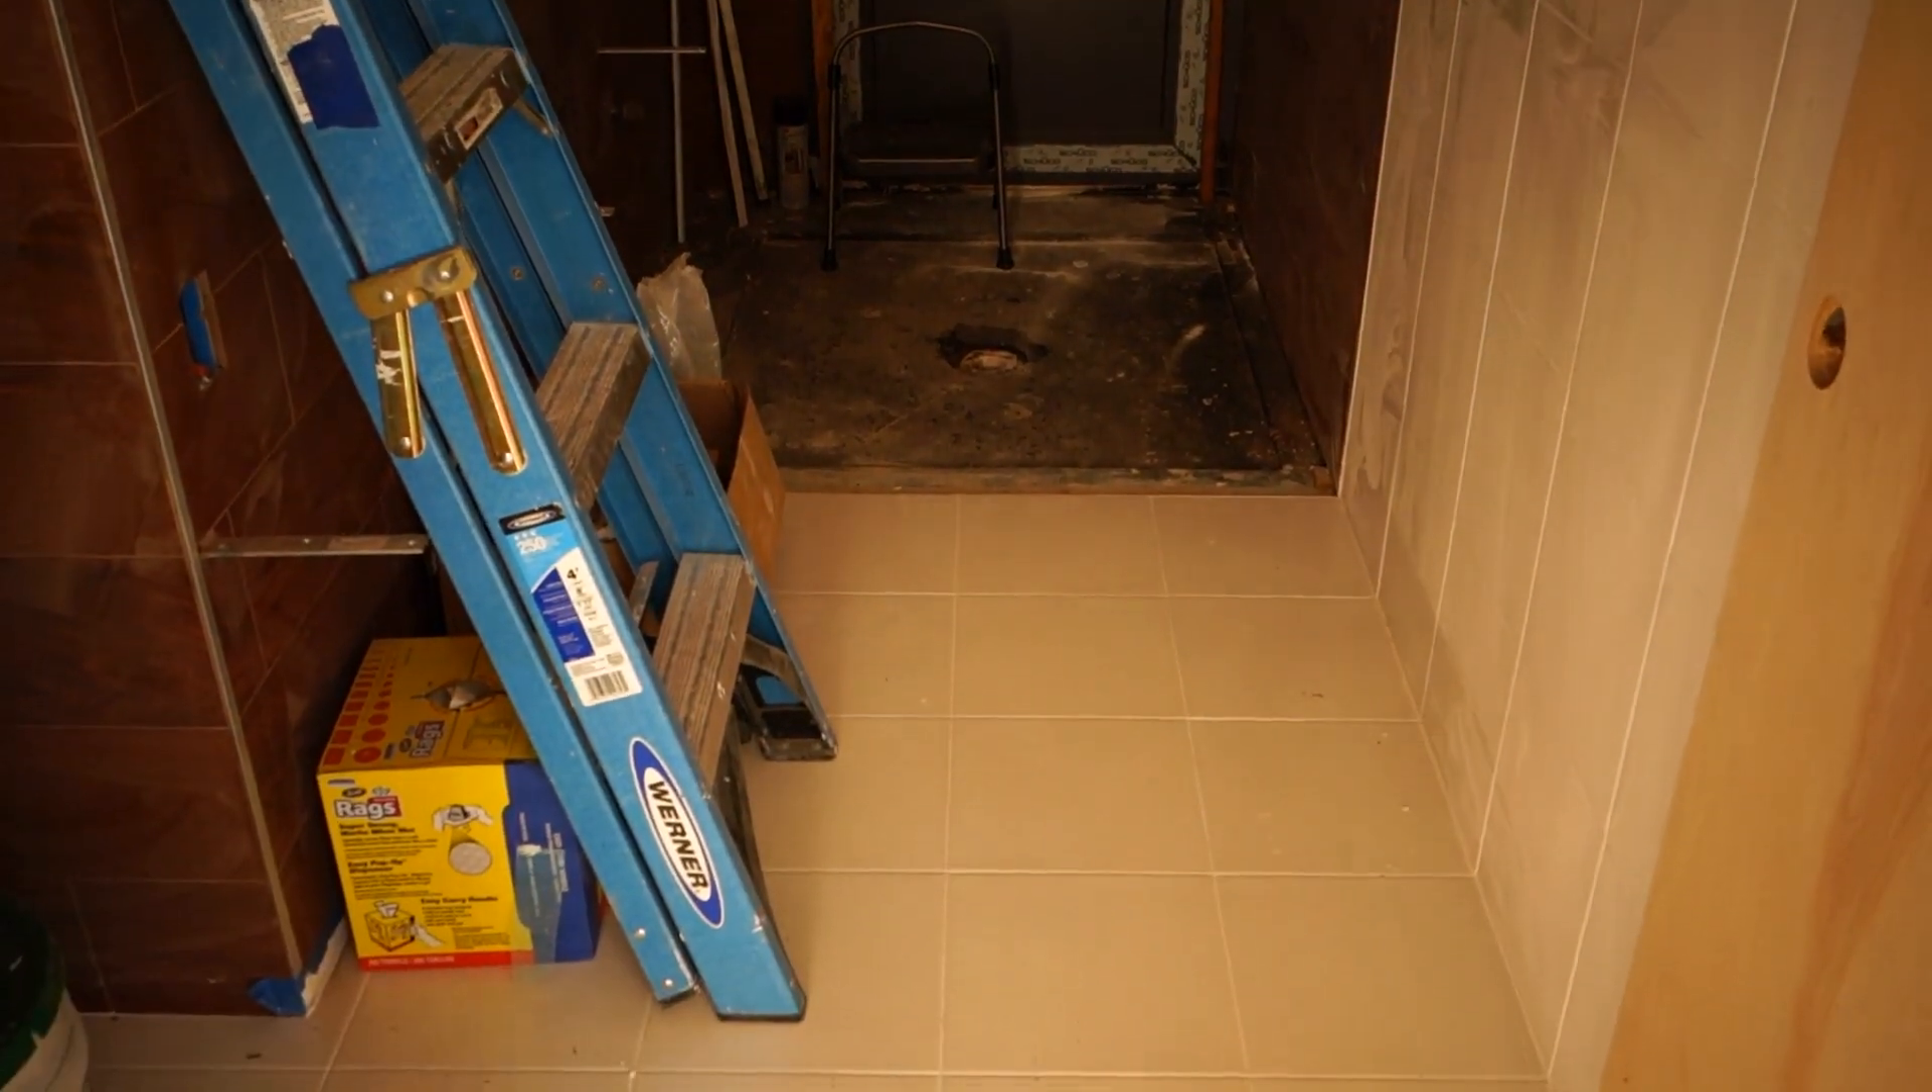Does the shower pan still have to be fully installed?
Yes.